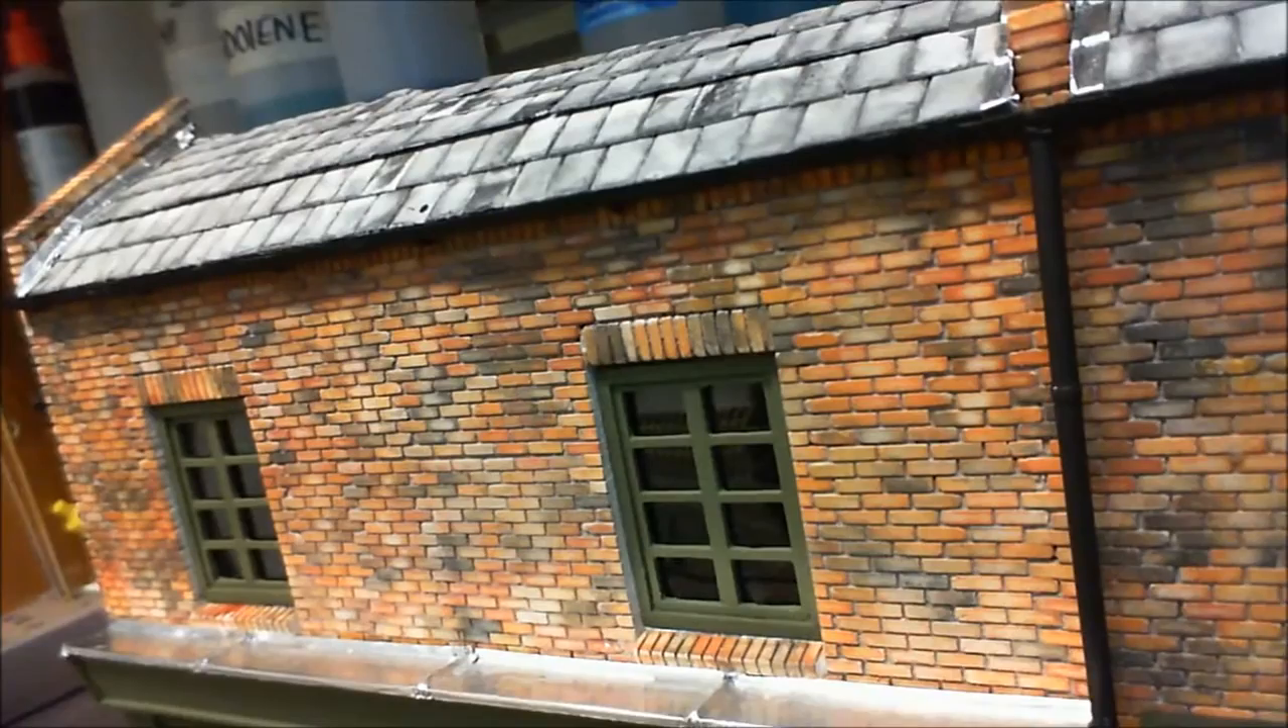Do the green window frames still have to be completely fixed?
No.